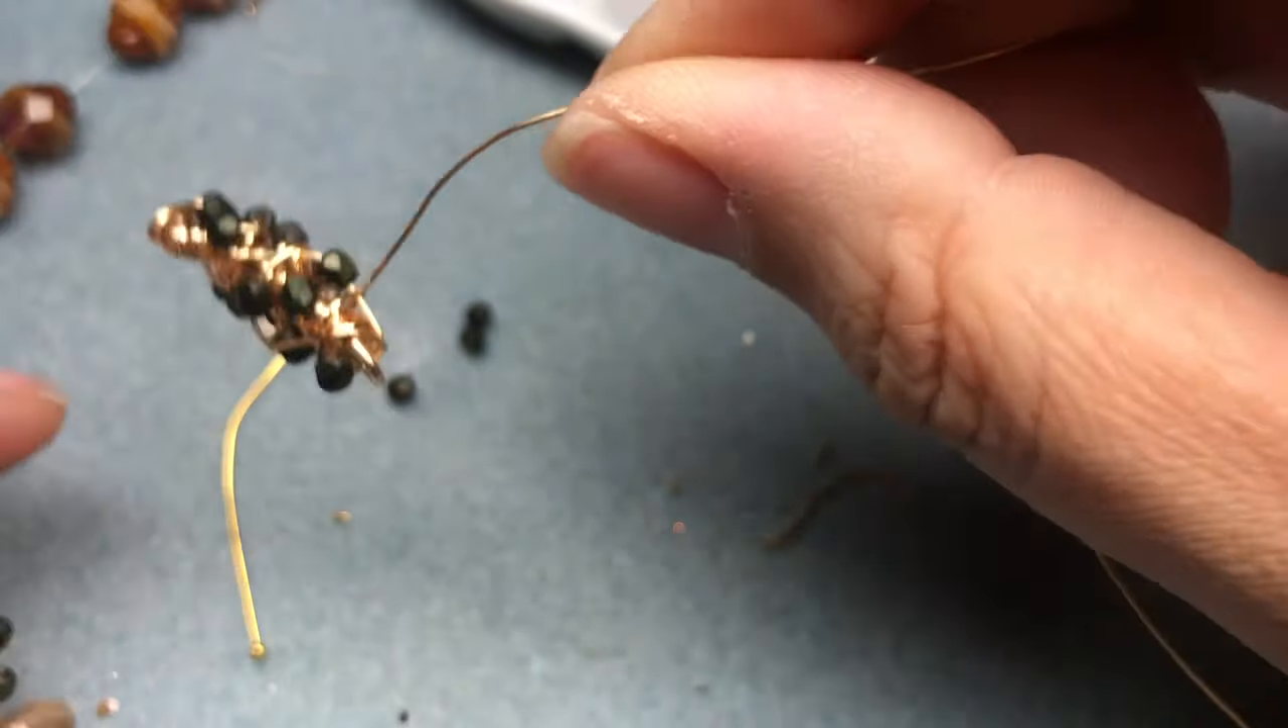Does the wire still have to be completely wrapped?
Yes.